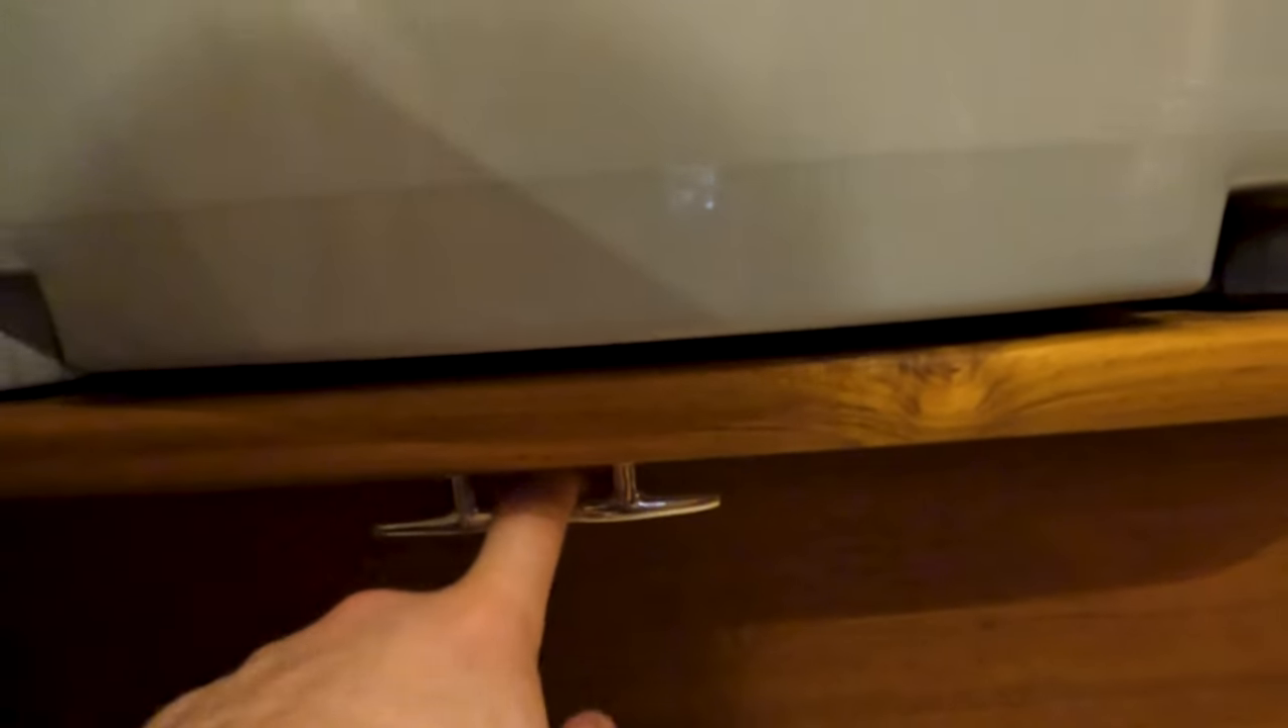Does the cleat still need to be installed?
No.